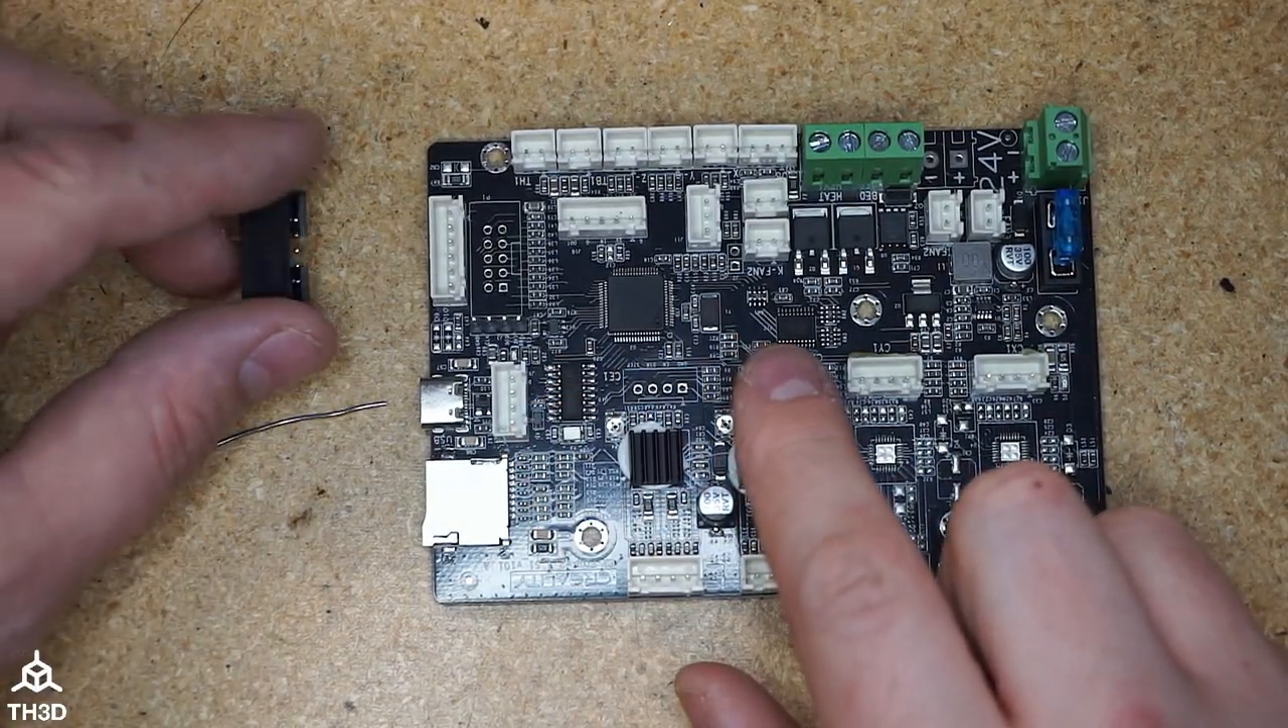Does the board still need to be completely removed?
No.